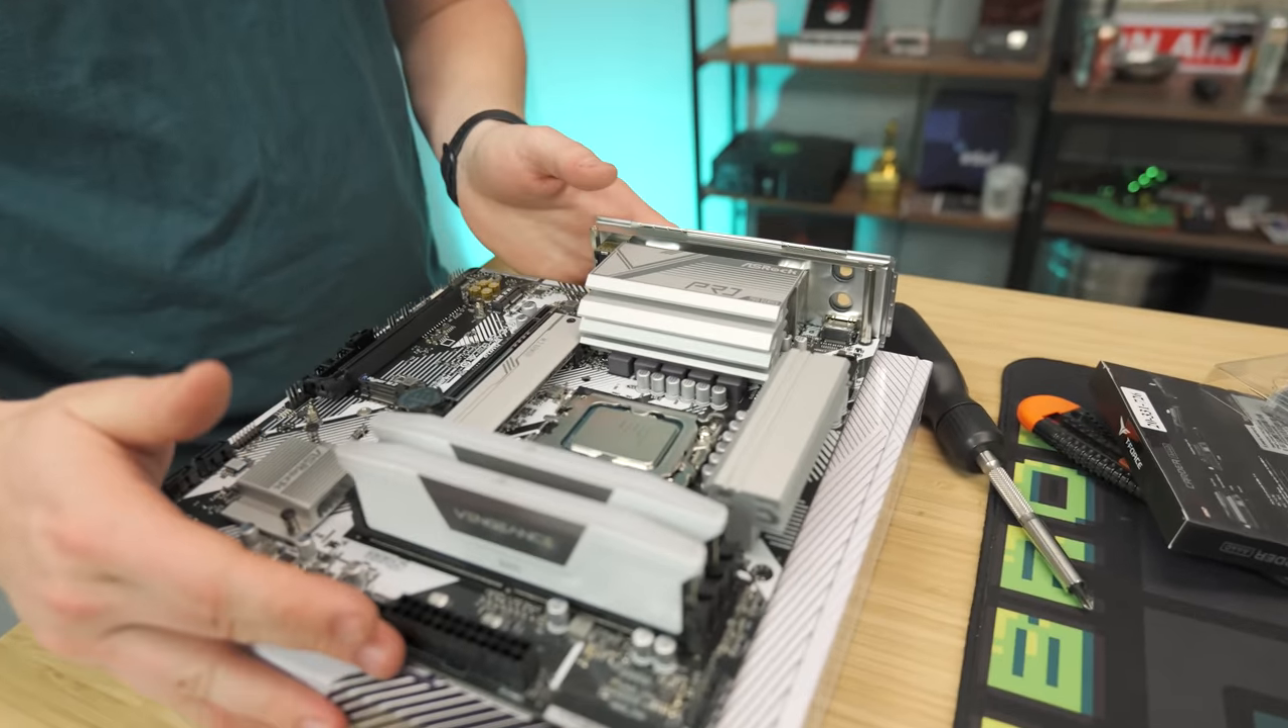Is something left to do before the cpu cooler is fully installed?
Yes.